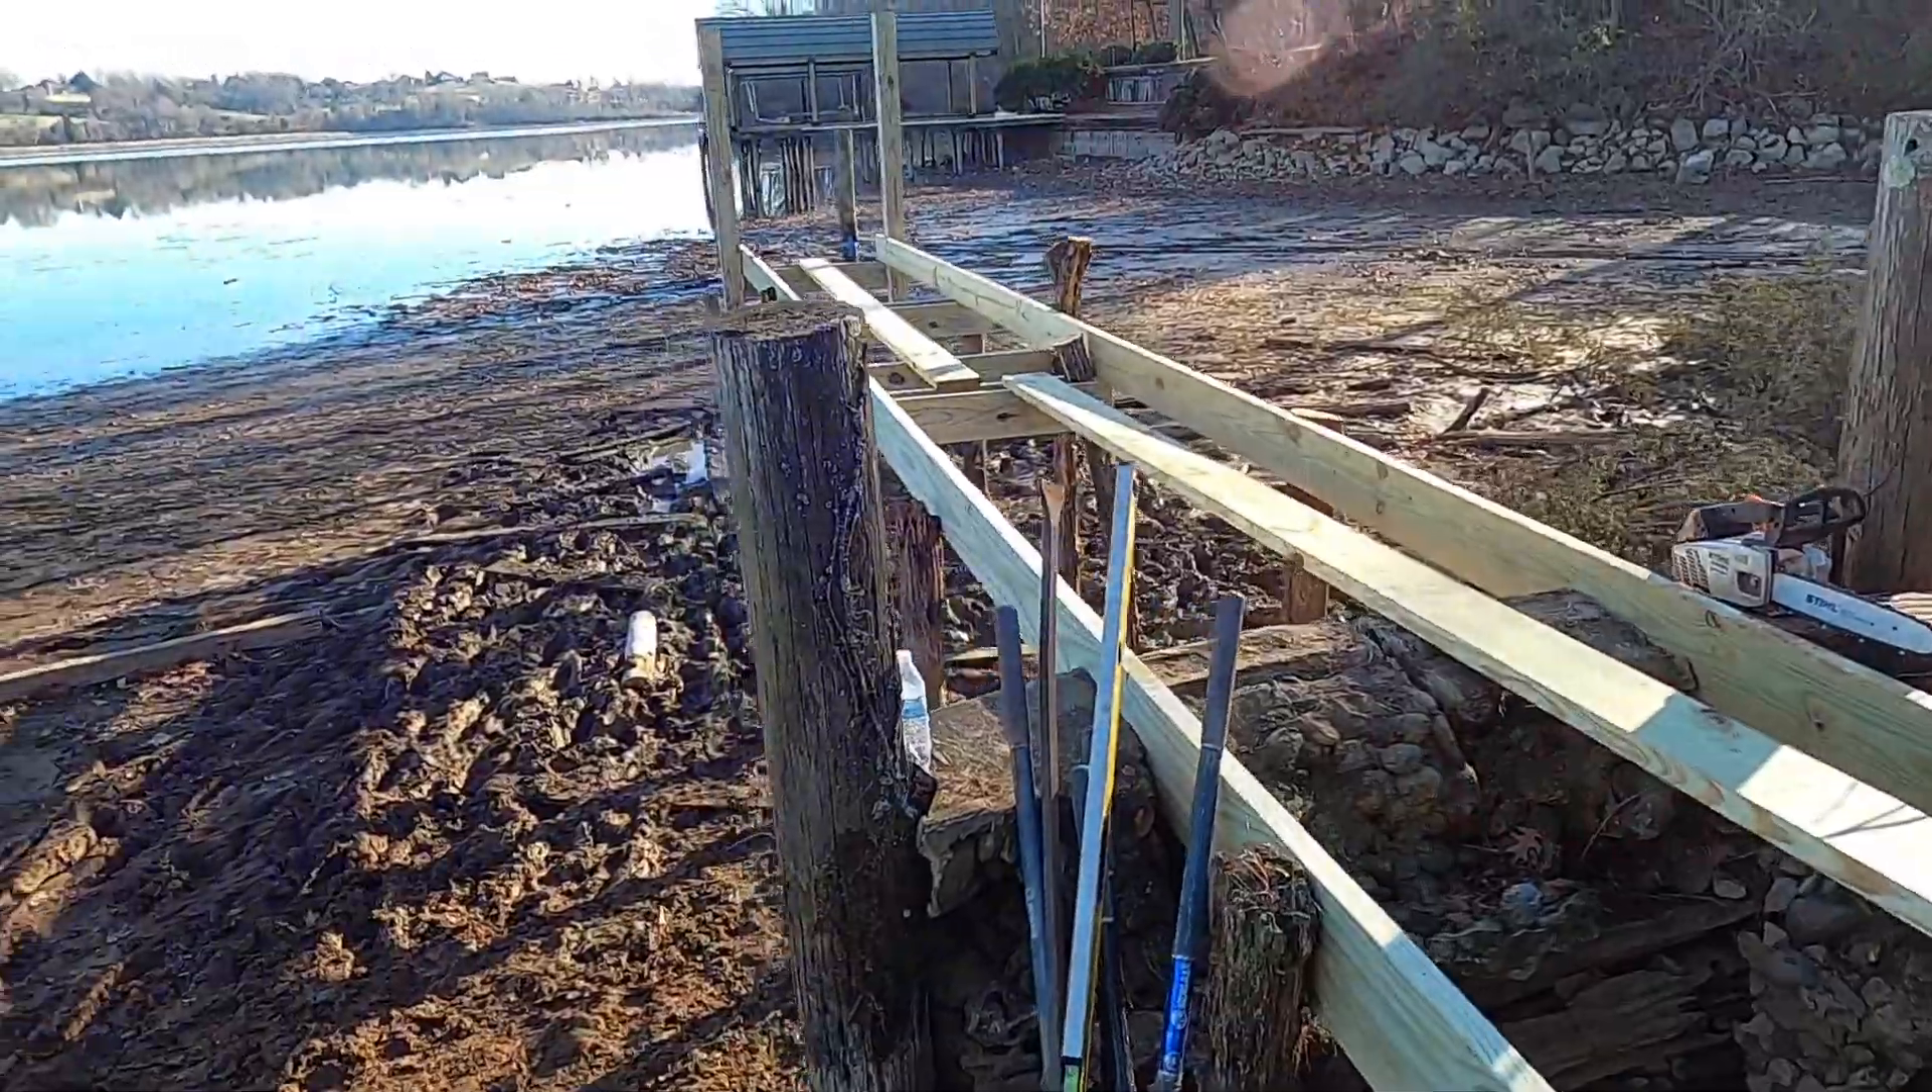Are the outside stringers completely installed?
Yes.